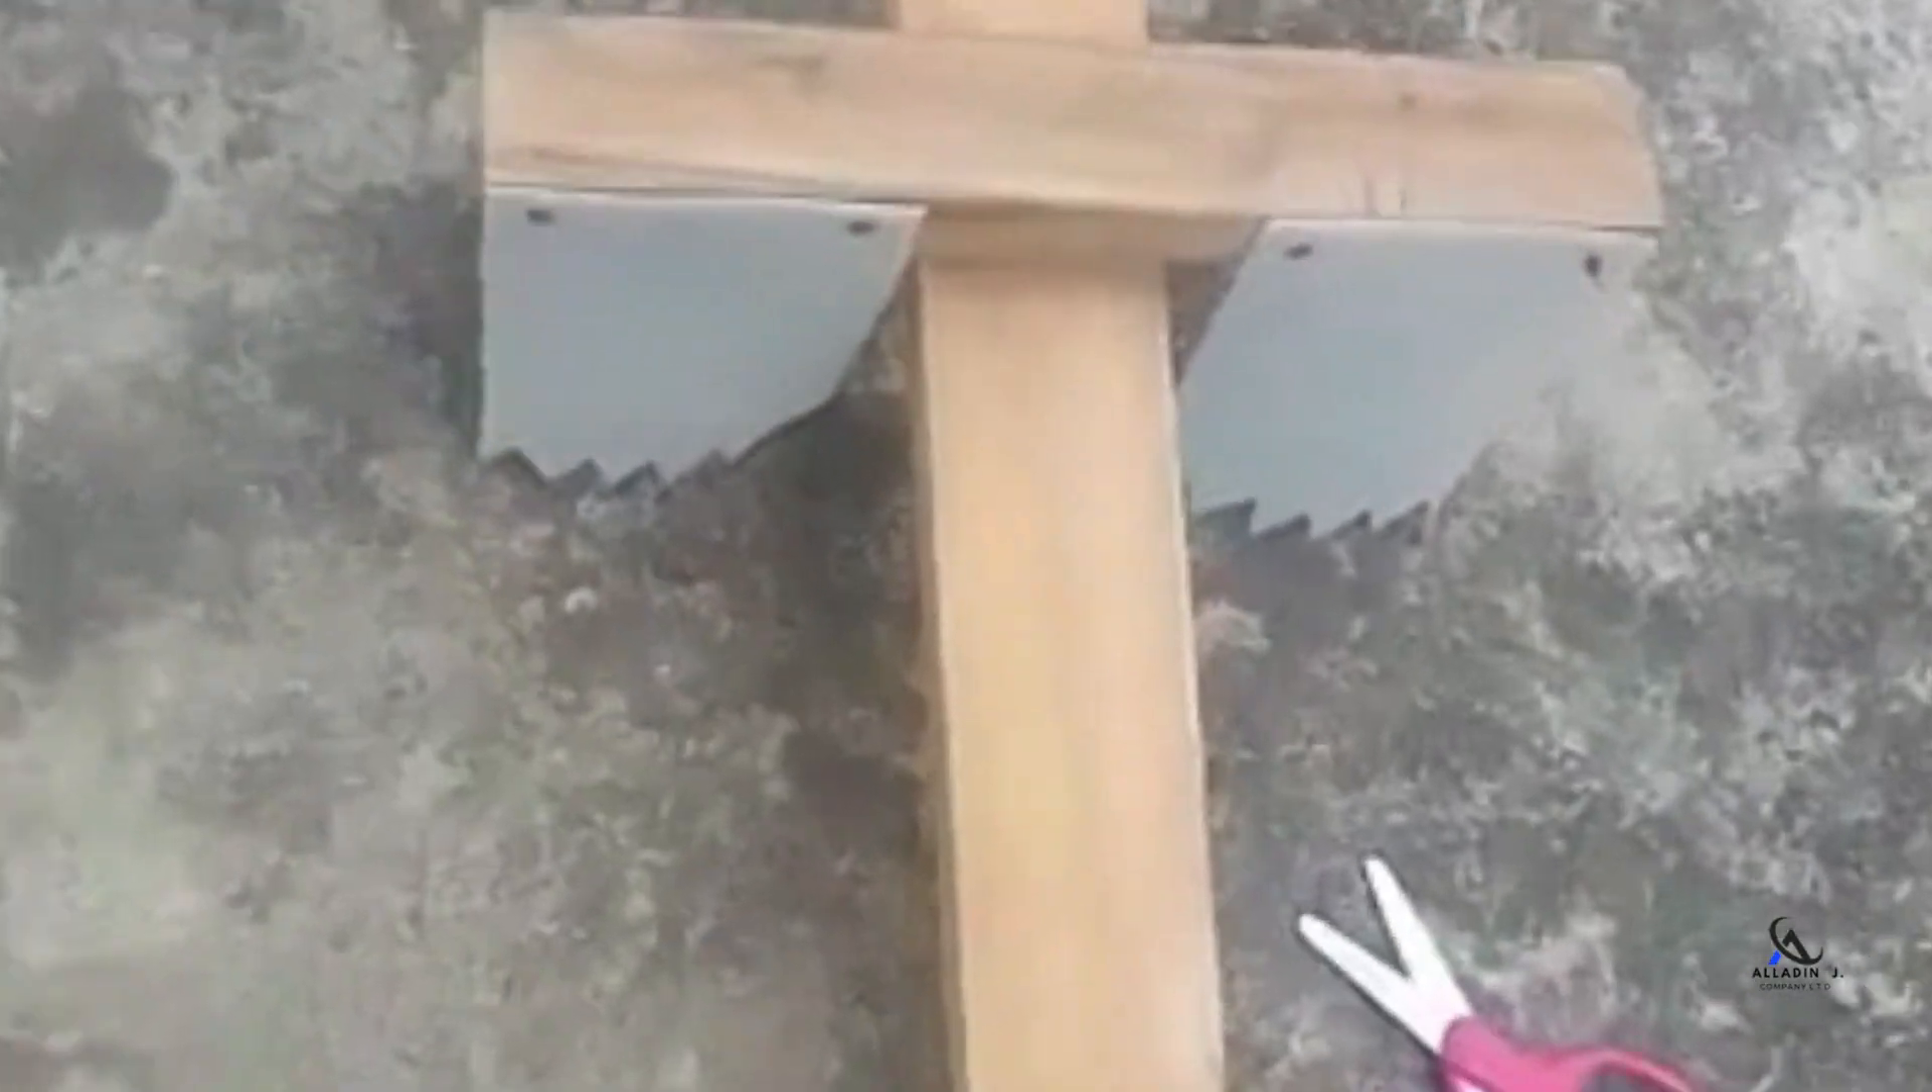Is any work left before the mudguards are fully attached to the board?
No.